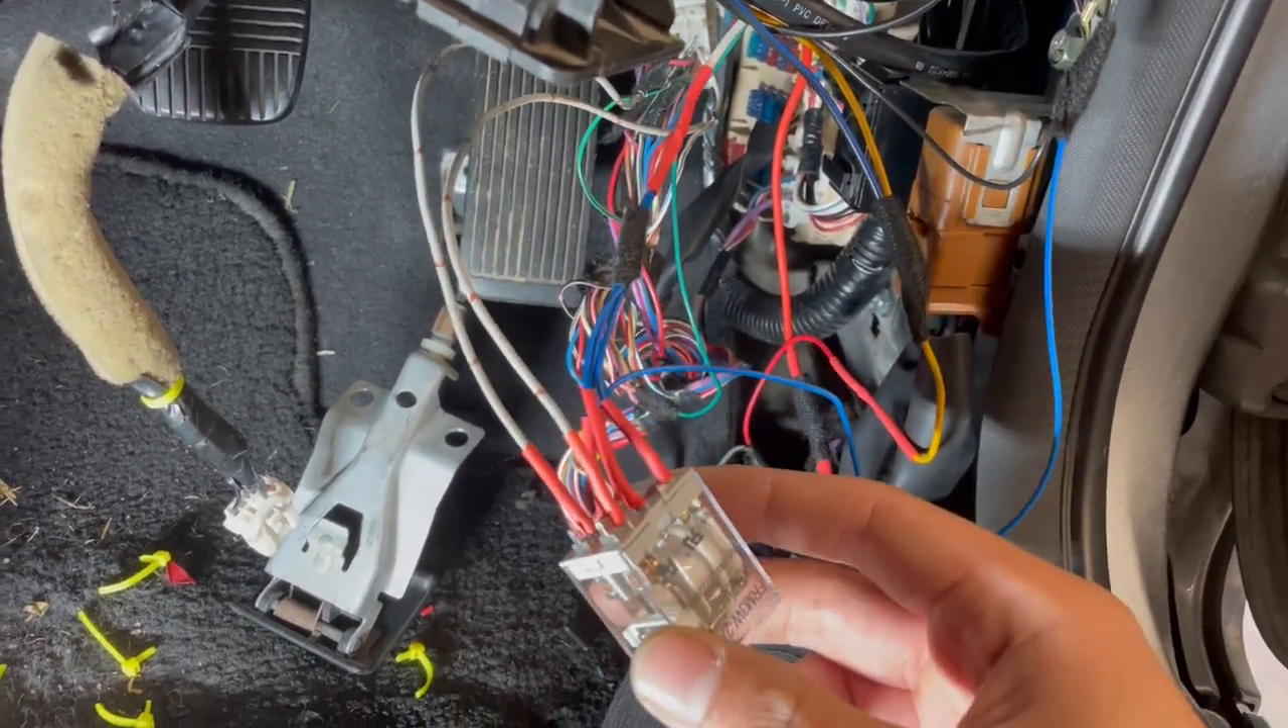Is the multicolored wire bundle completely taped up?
No.